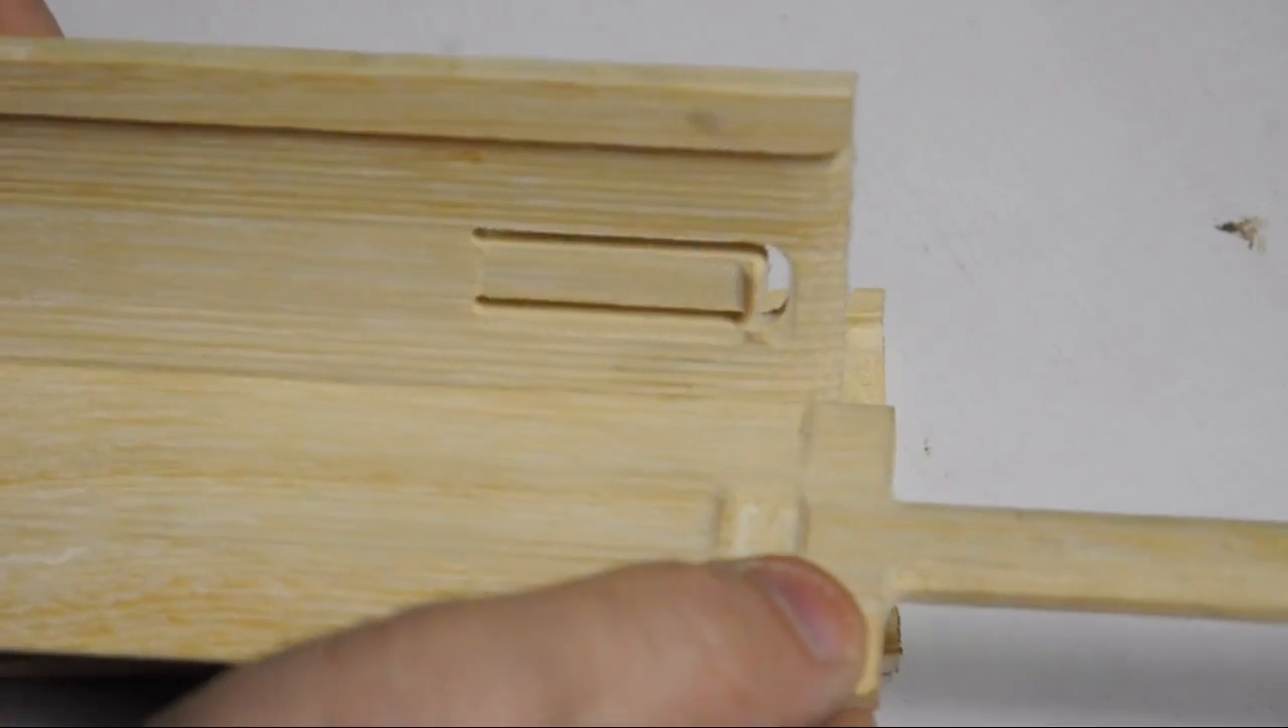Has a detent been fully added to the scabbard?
Yes.